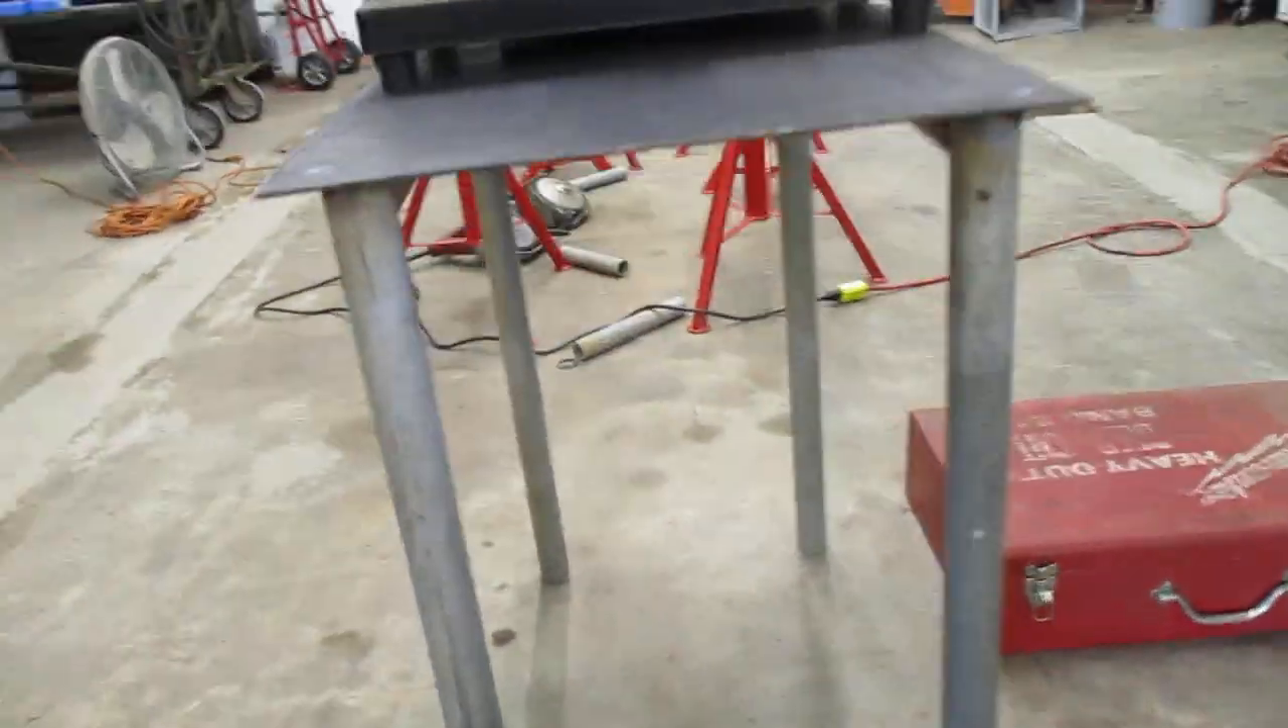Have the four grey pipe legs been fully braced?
No.